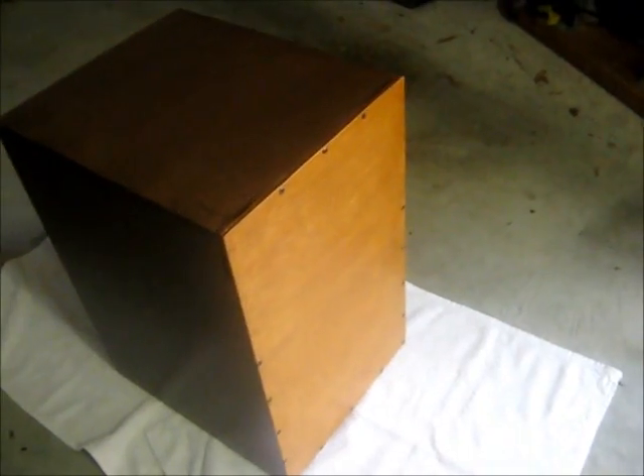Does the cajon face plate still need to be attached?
No.